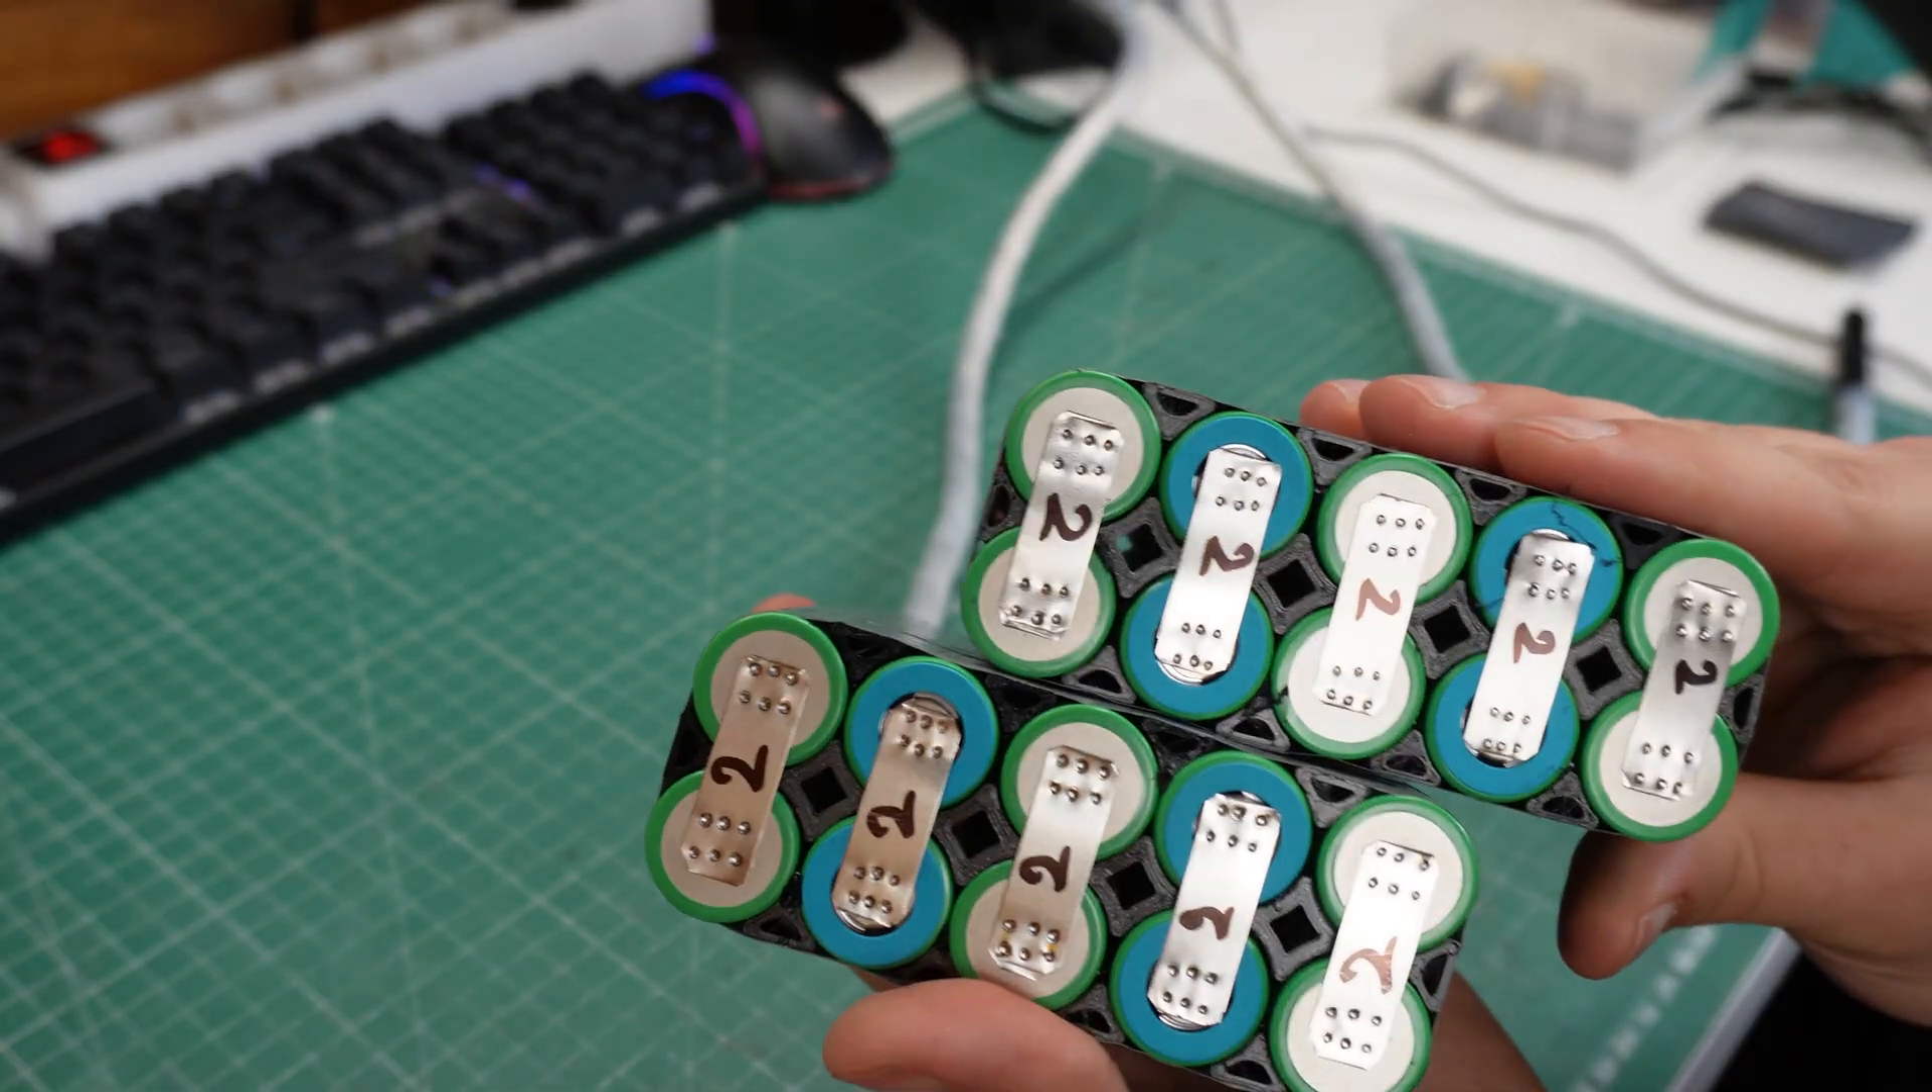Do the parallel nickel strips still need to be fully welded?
No.